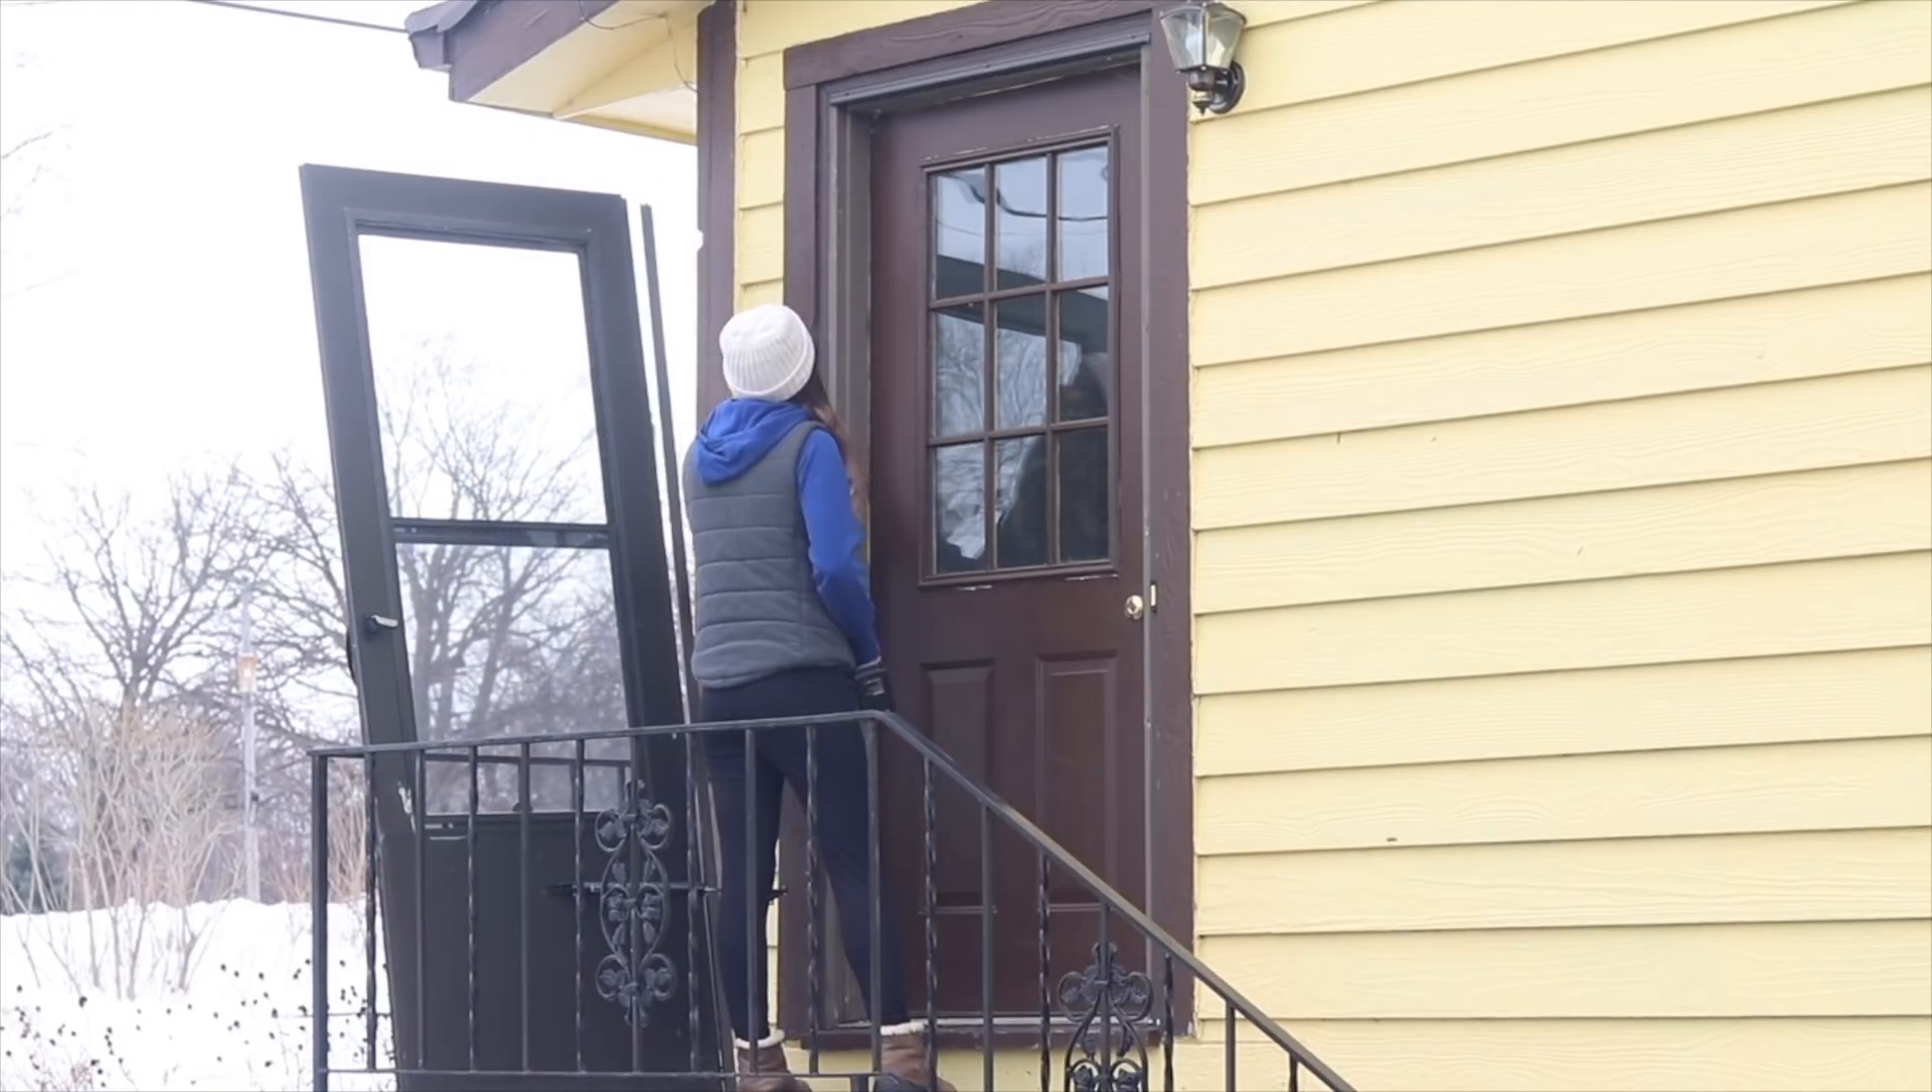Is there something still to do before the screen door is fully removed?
No.